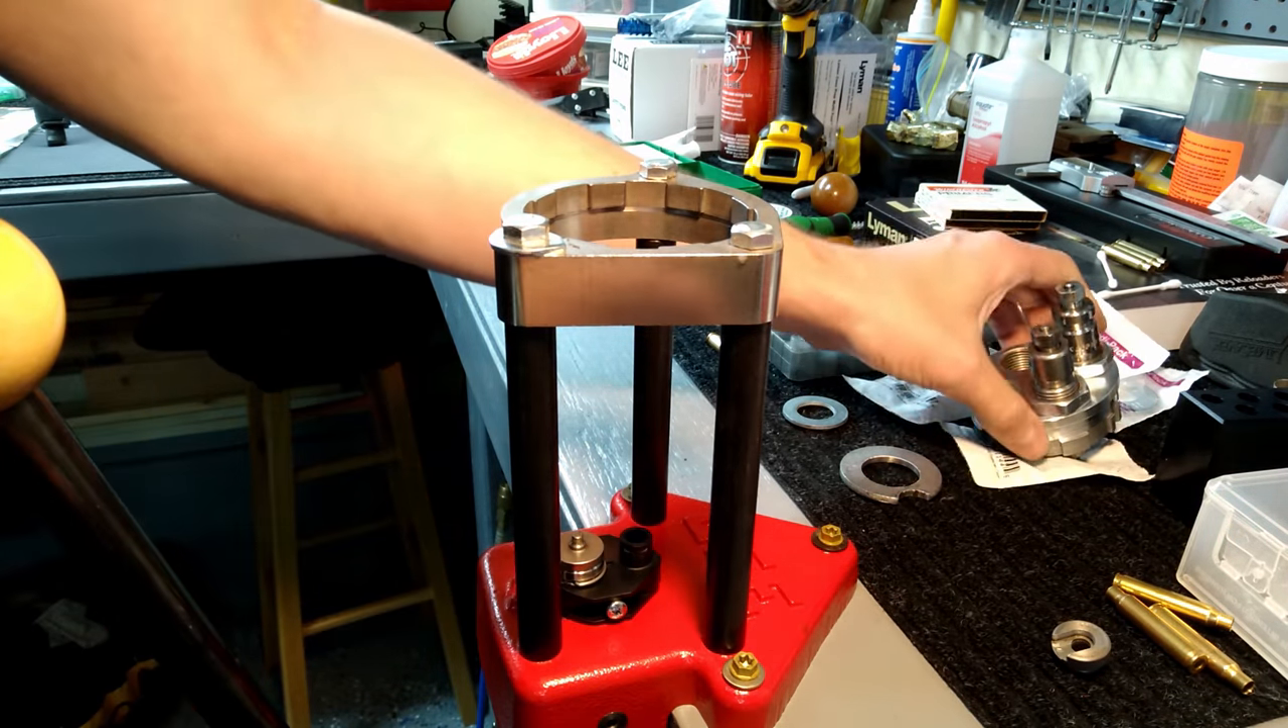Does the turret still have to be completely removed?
No.